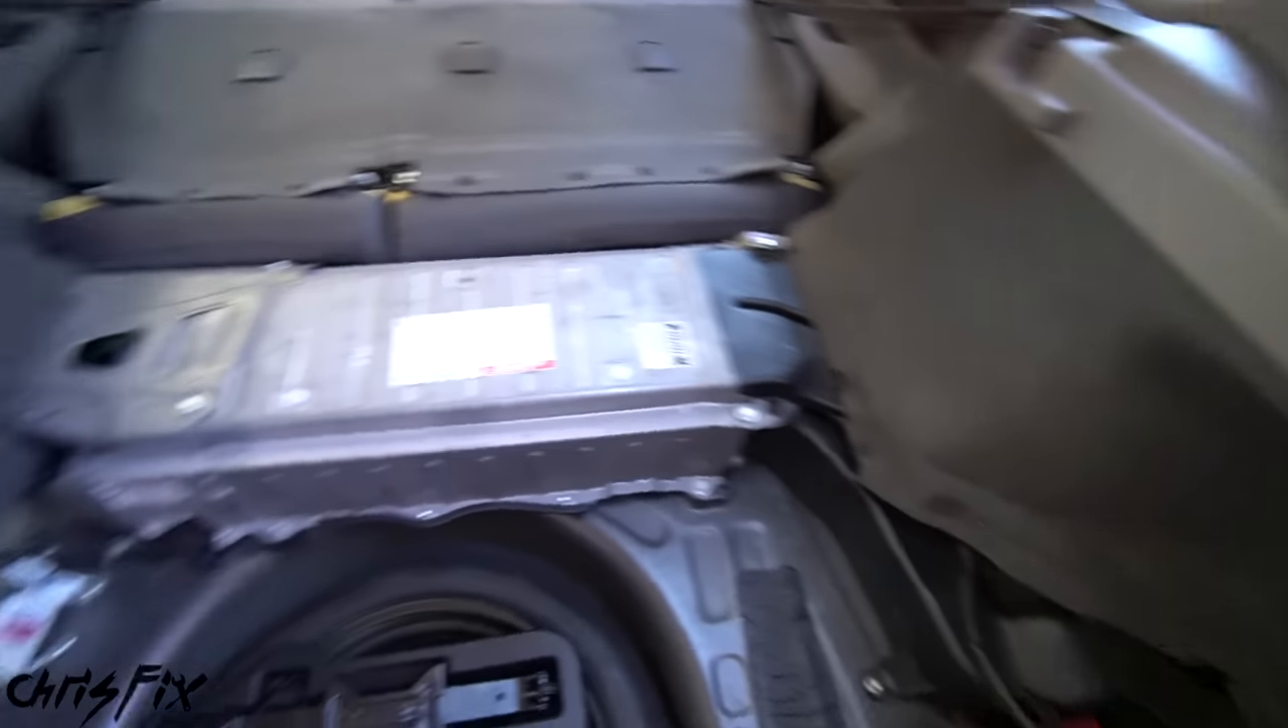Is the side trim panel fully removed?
No.